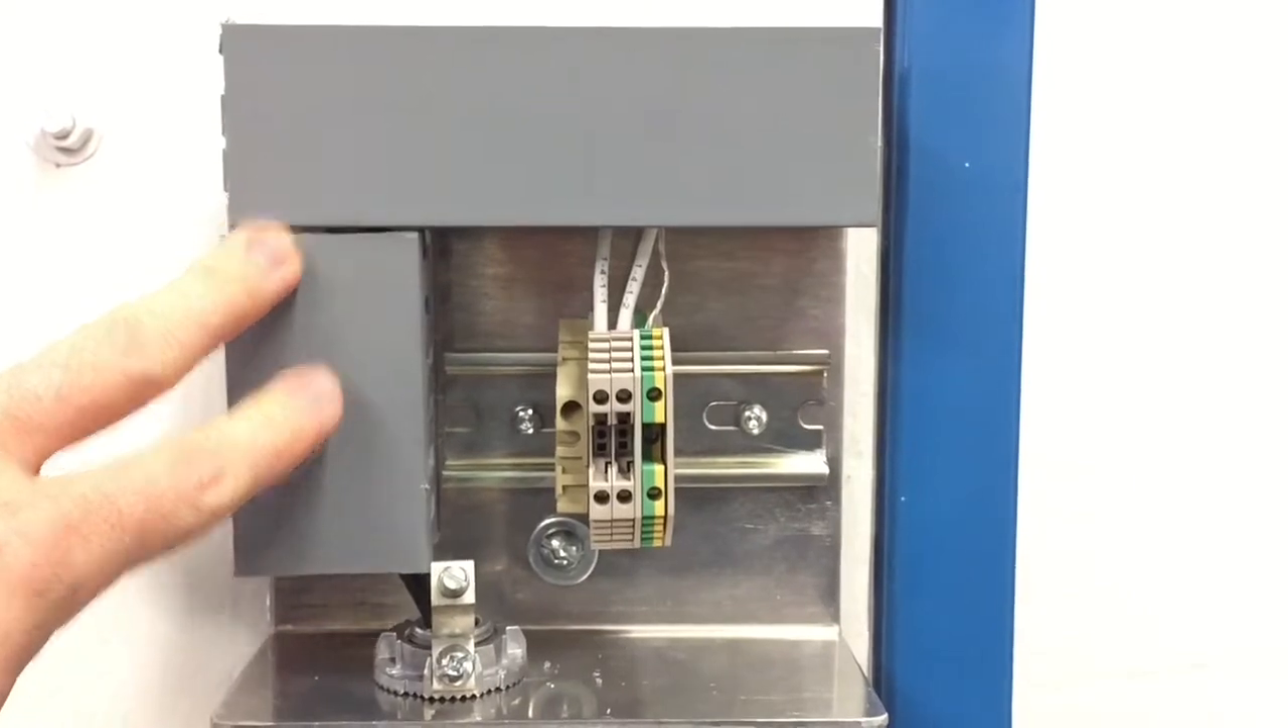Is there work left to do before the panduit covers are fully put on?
No.